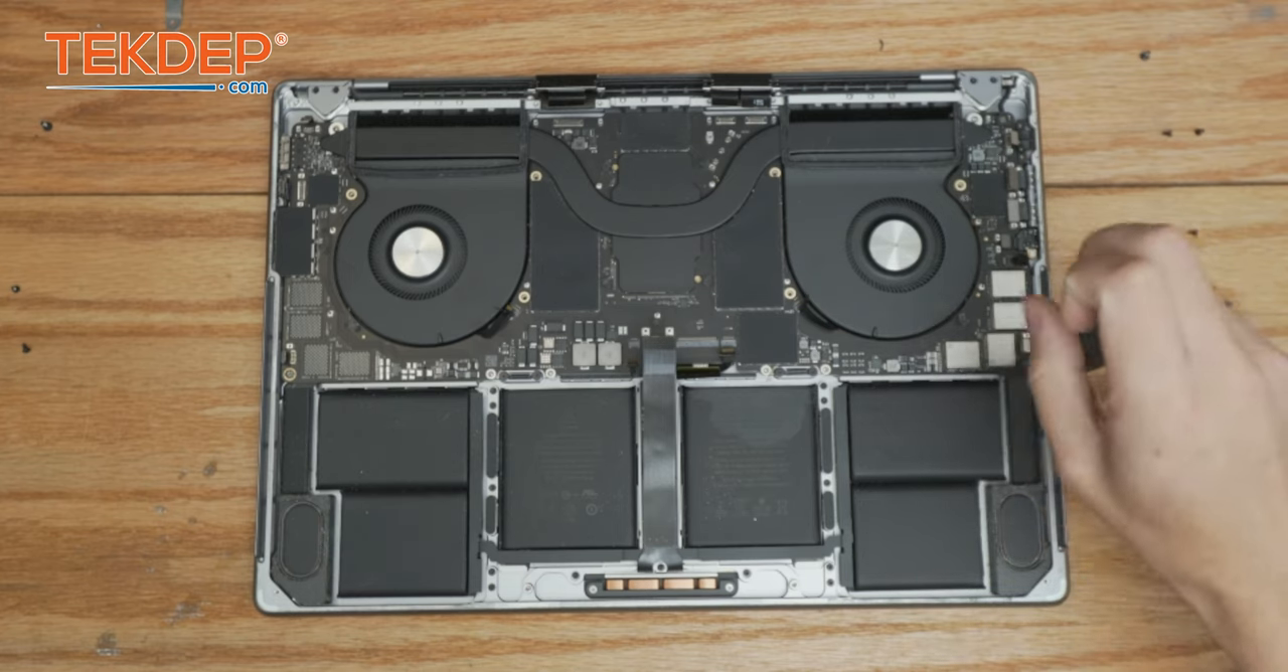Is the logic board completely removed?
No.